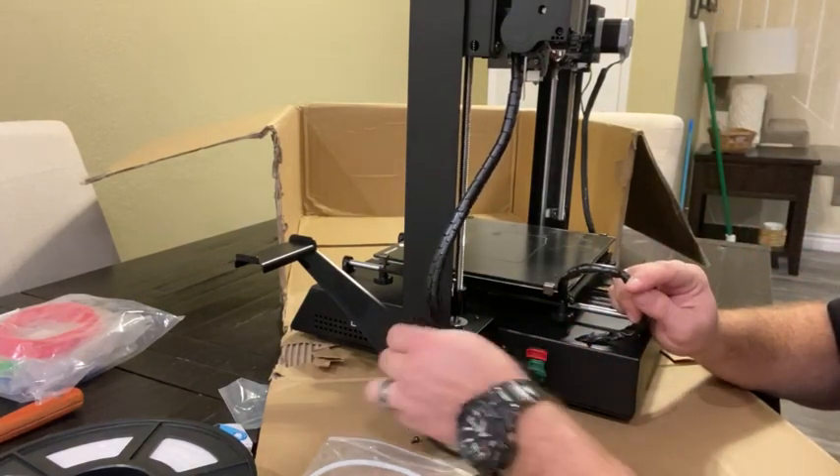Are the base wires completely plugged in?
No.